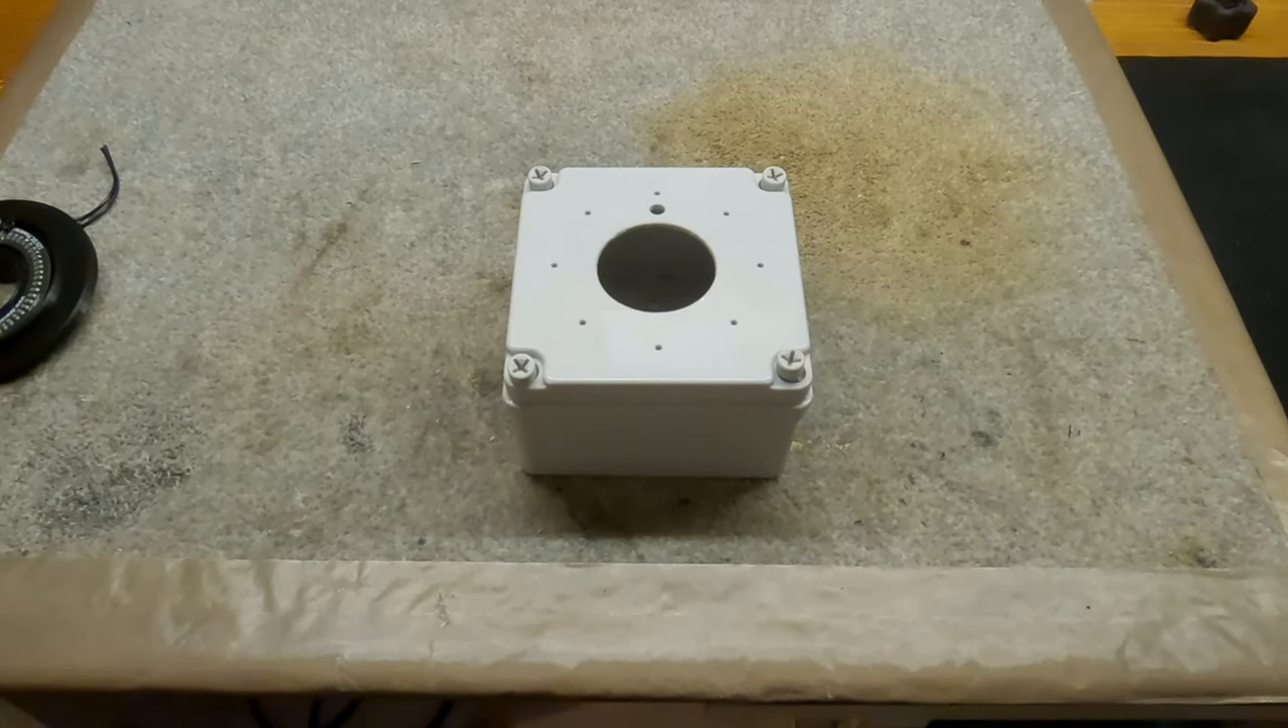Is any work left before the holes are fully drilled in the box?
No.